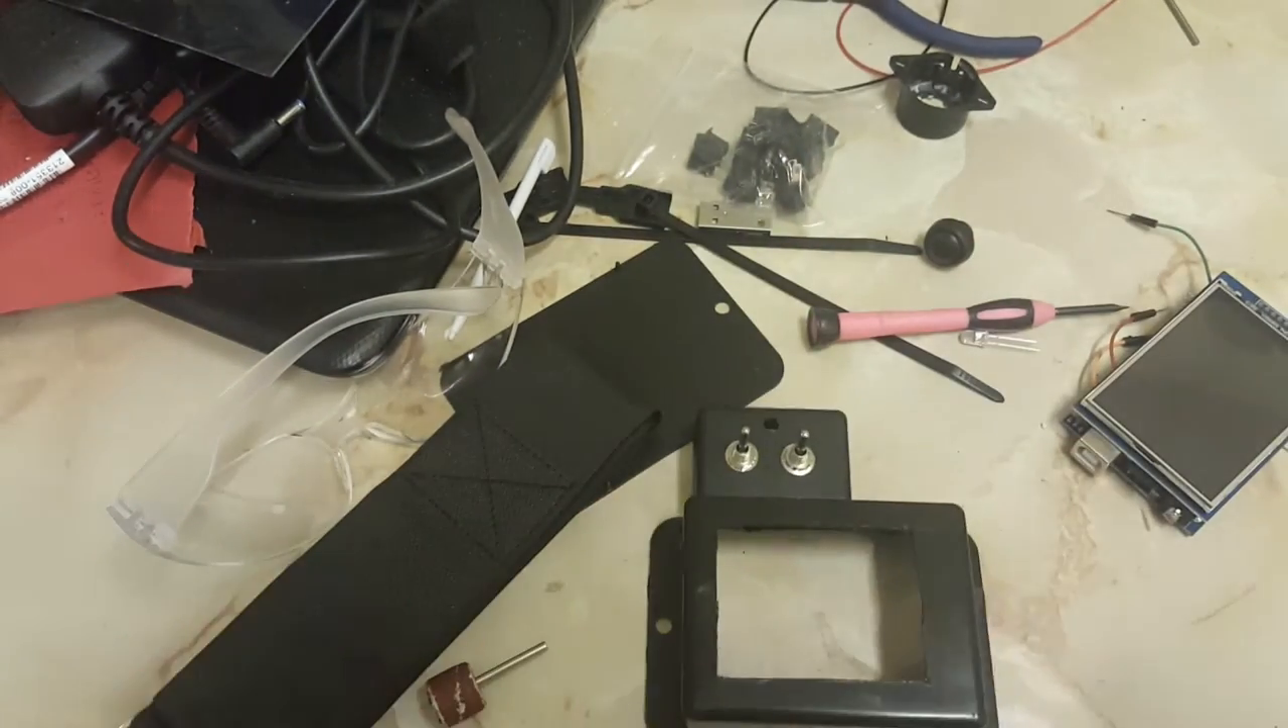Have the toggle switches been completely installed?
Yes.